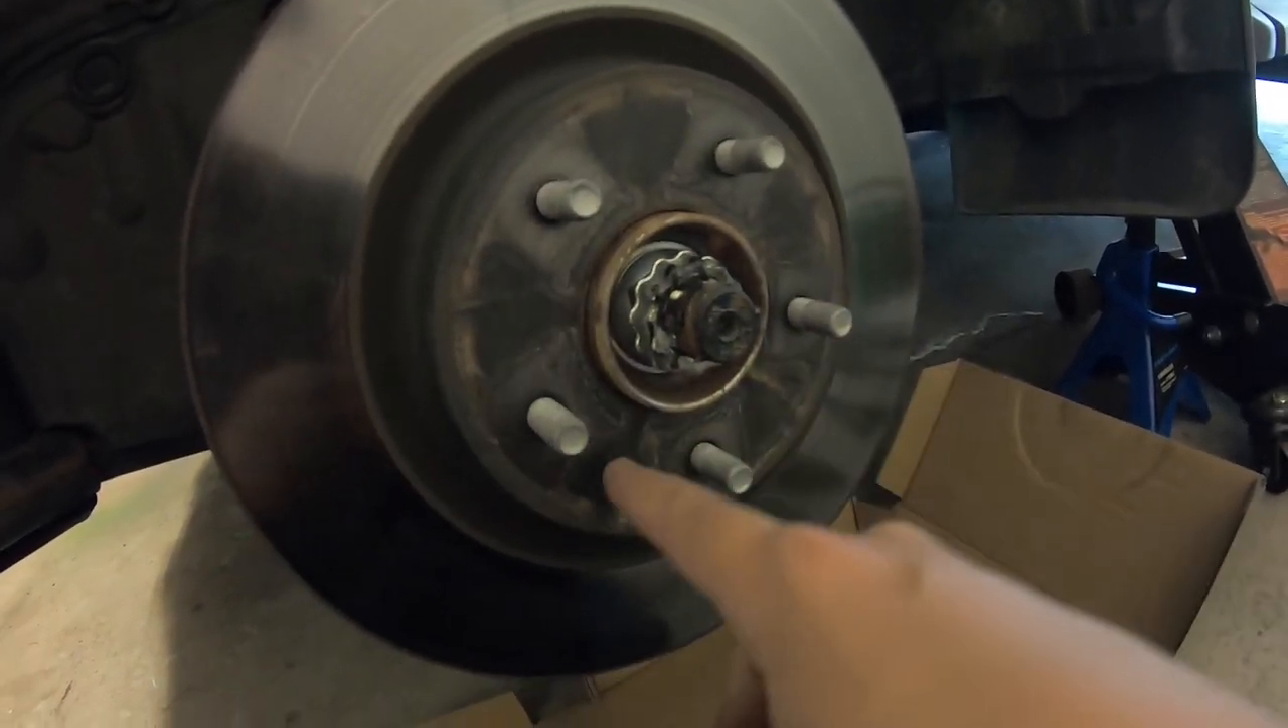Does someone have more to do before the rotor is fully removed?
Yes.